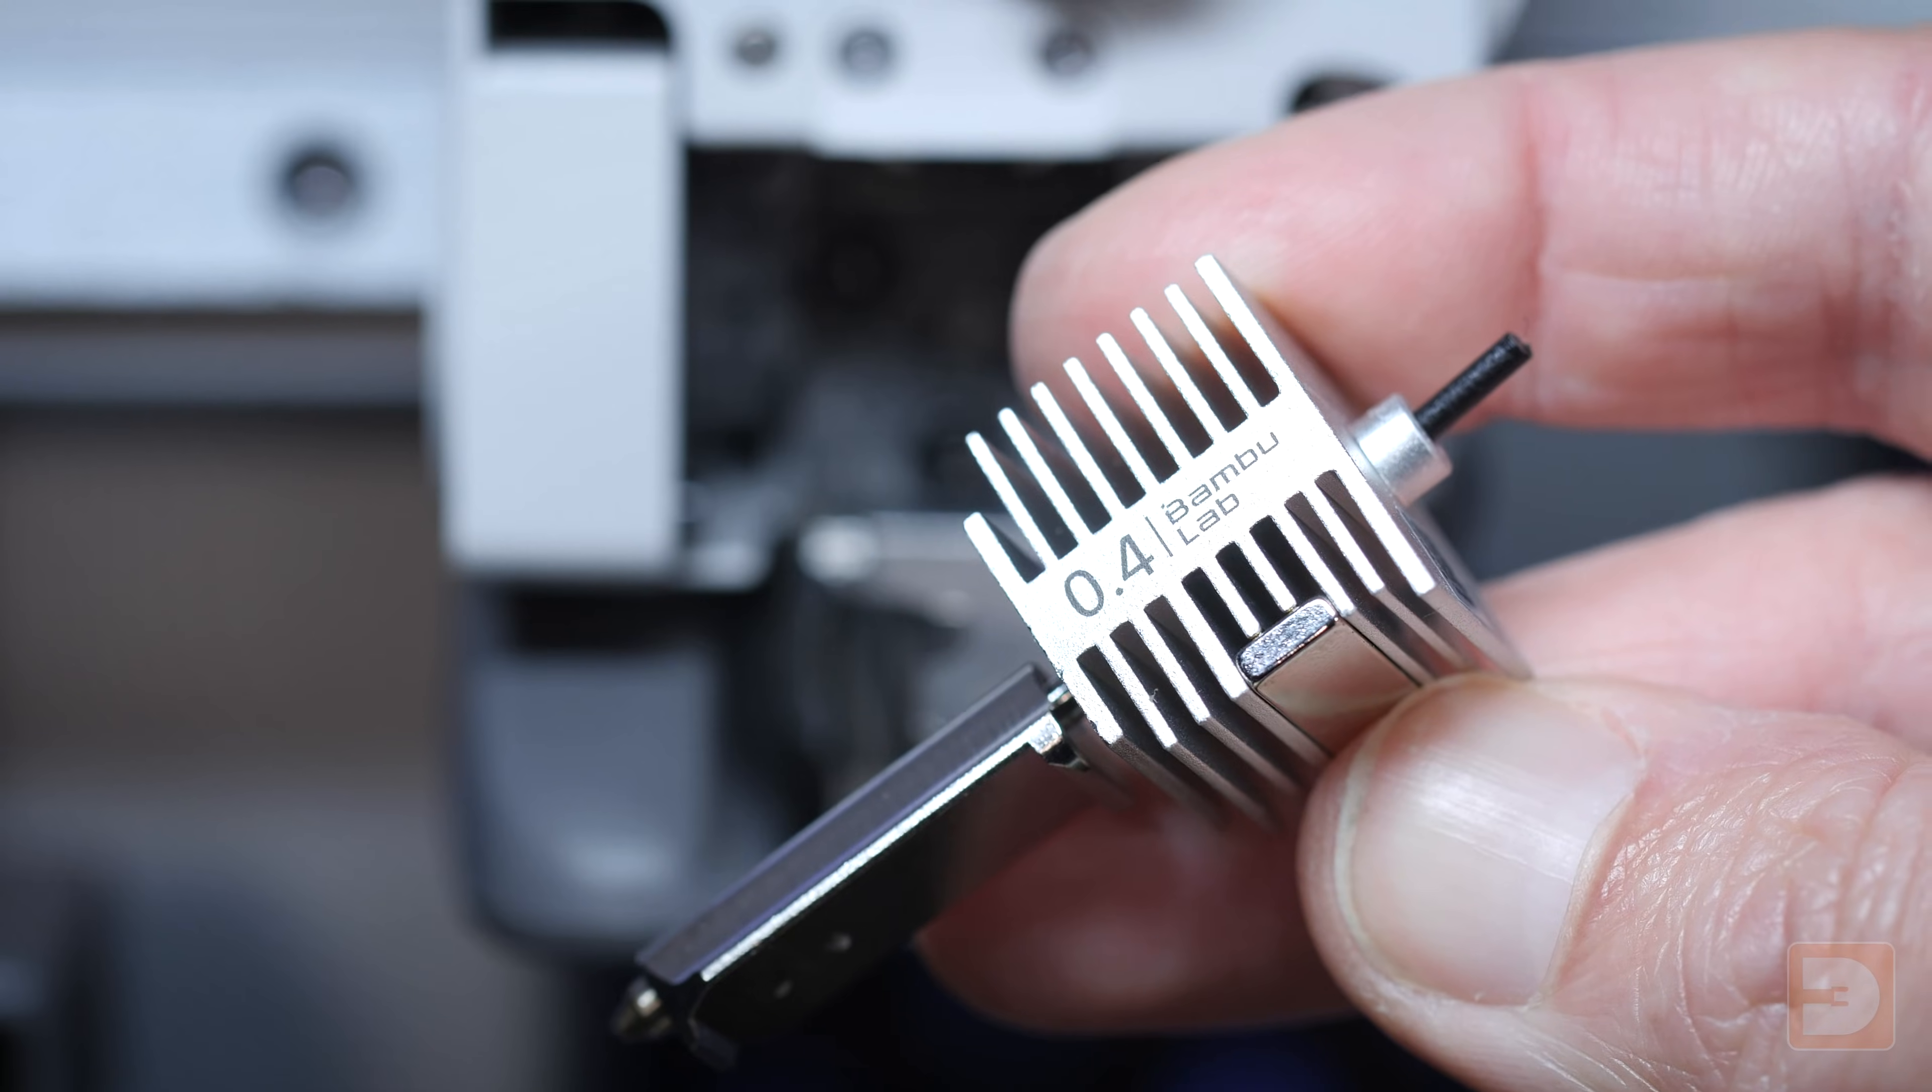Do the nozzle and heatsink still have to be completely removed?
No.